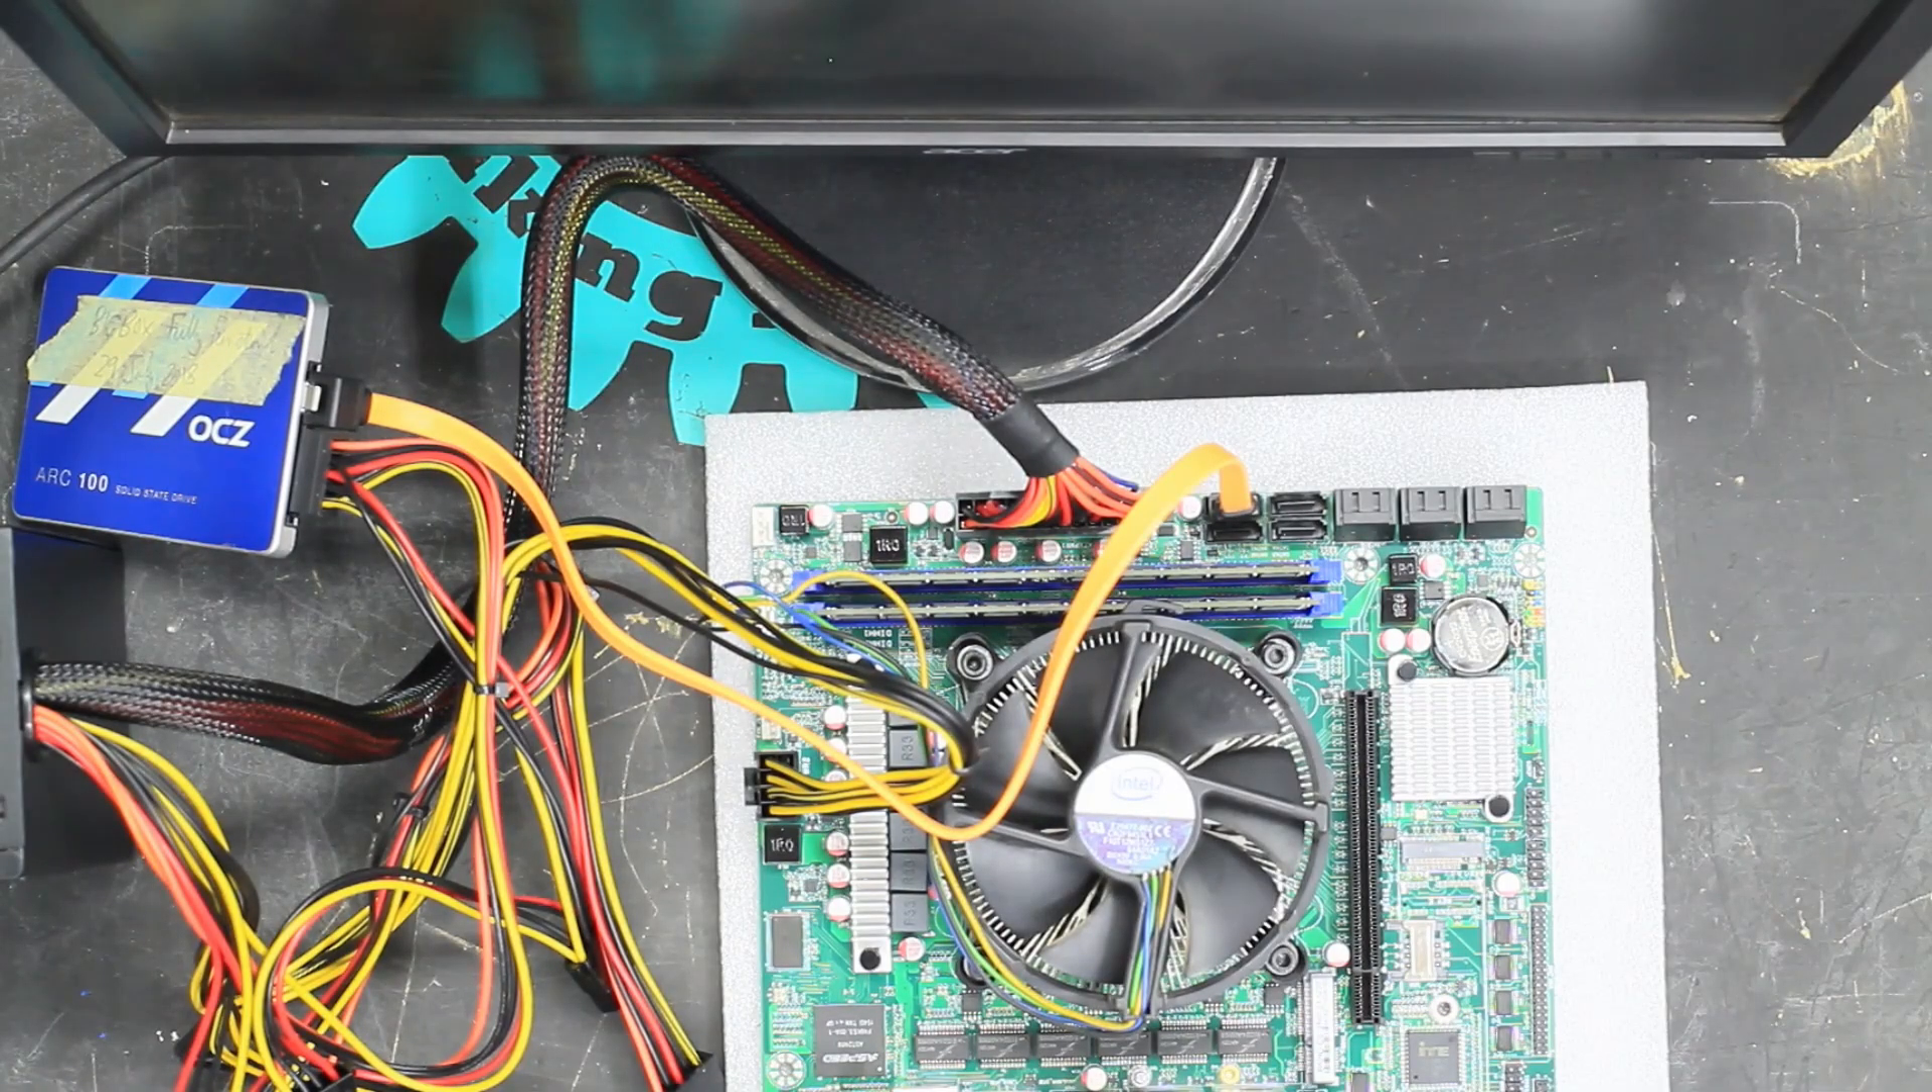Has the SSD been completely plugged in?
Yes.